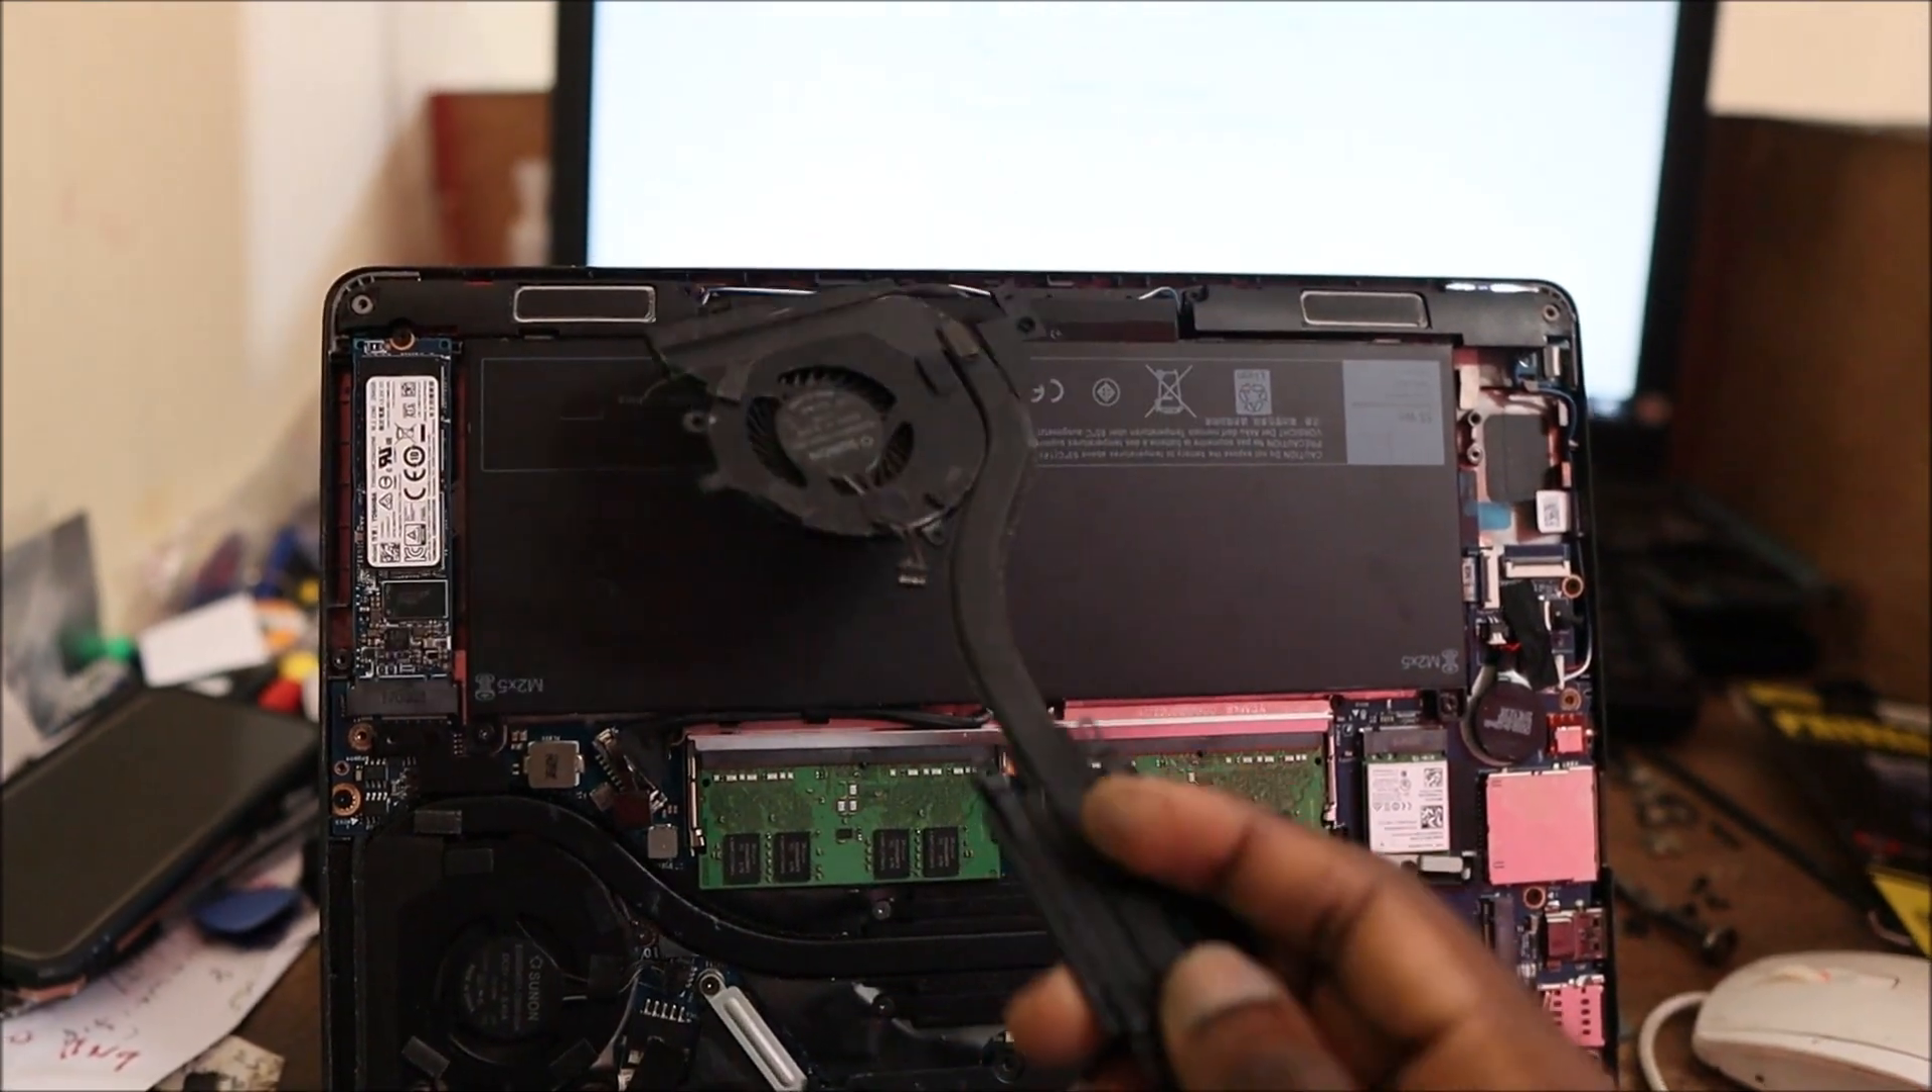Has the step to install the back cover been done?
No.